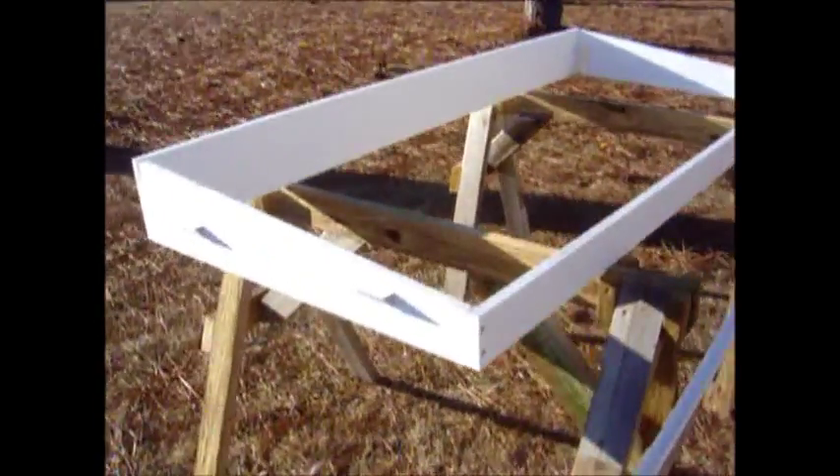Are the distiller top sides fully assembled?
Yes.